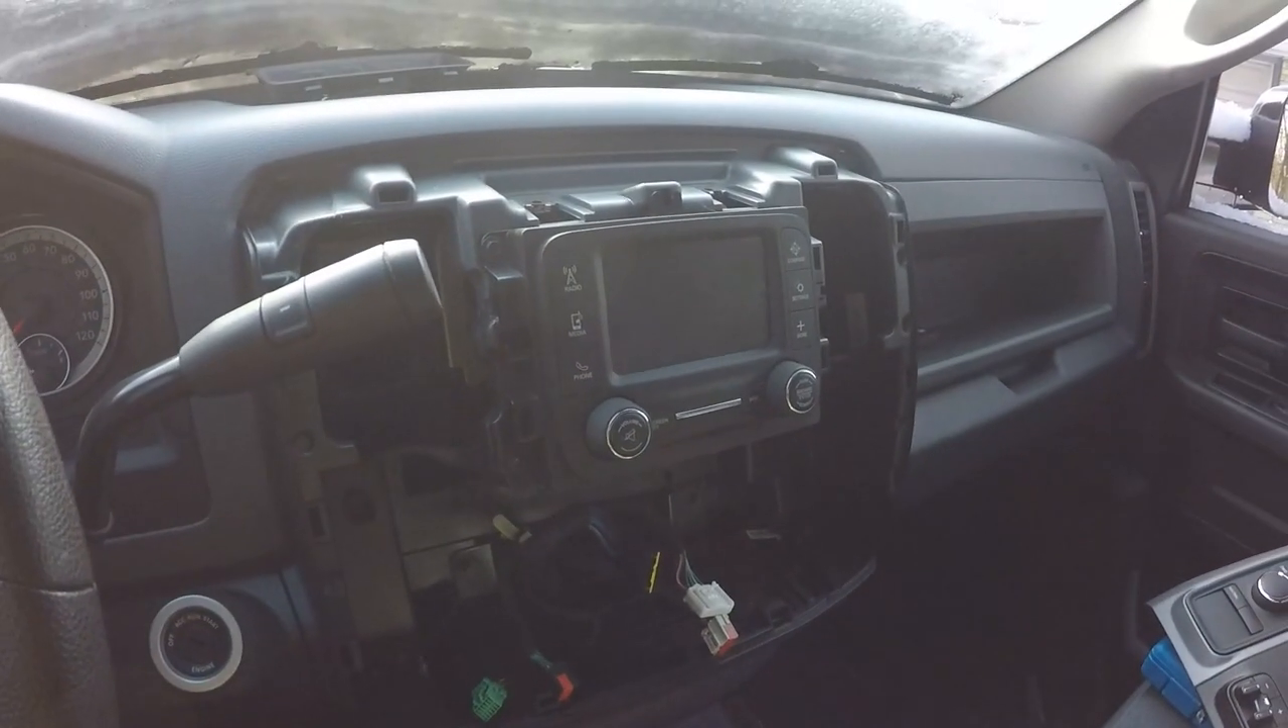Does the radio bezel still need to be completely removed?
No.